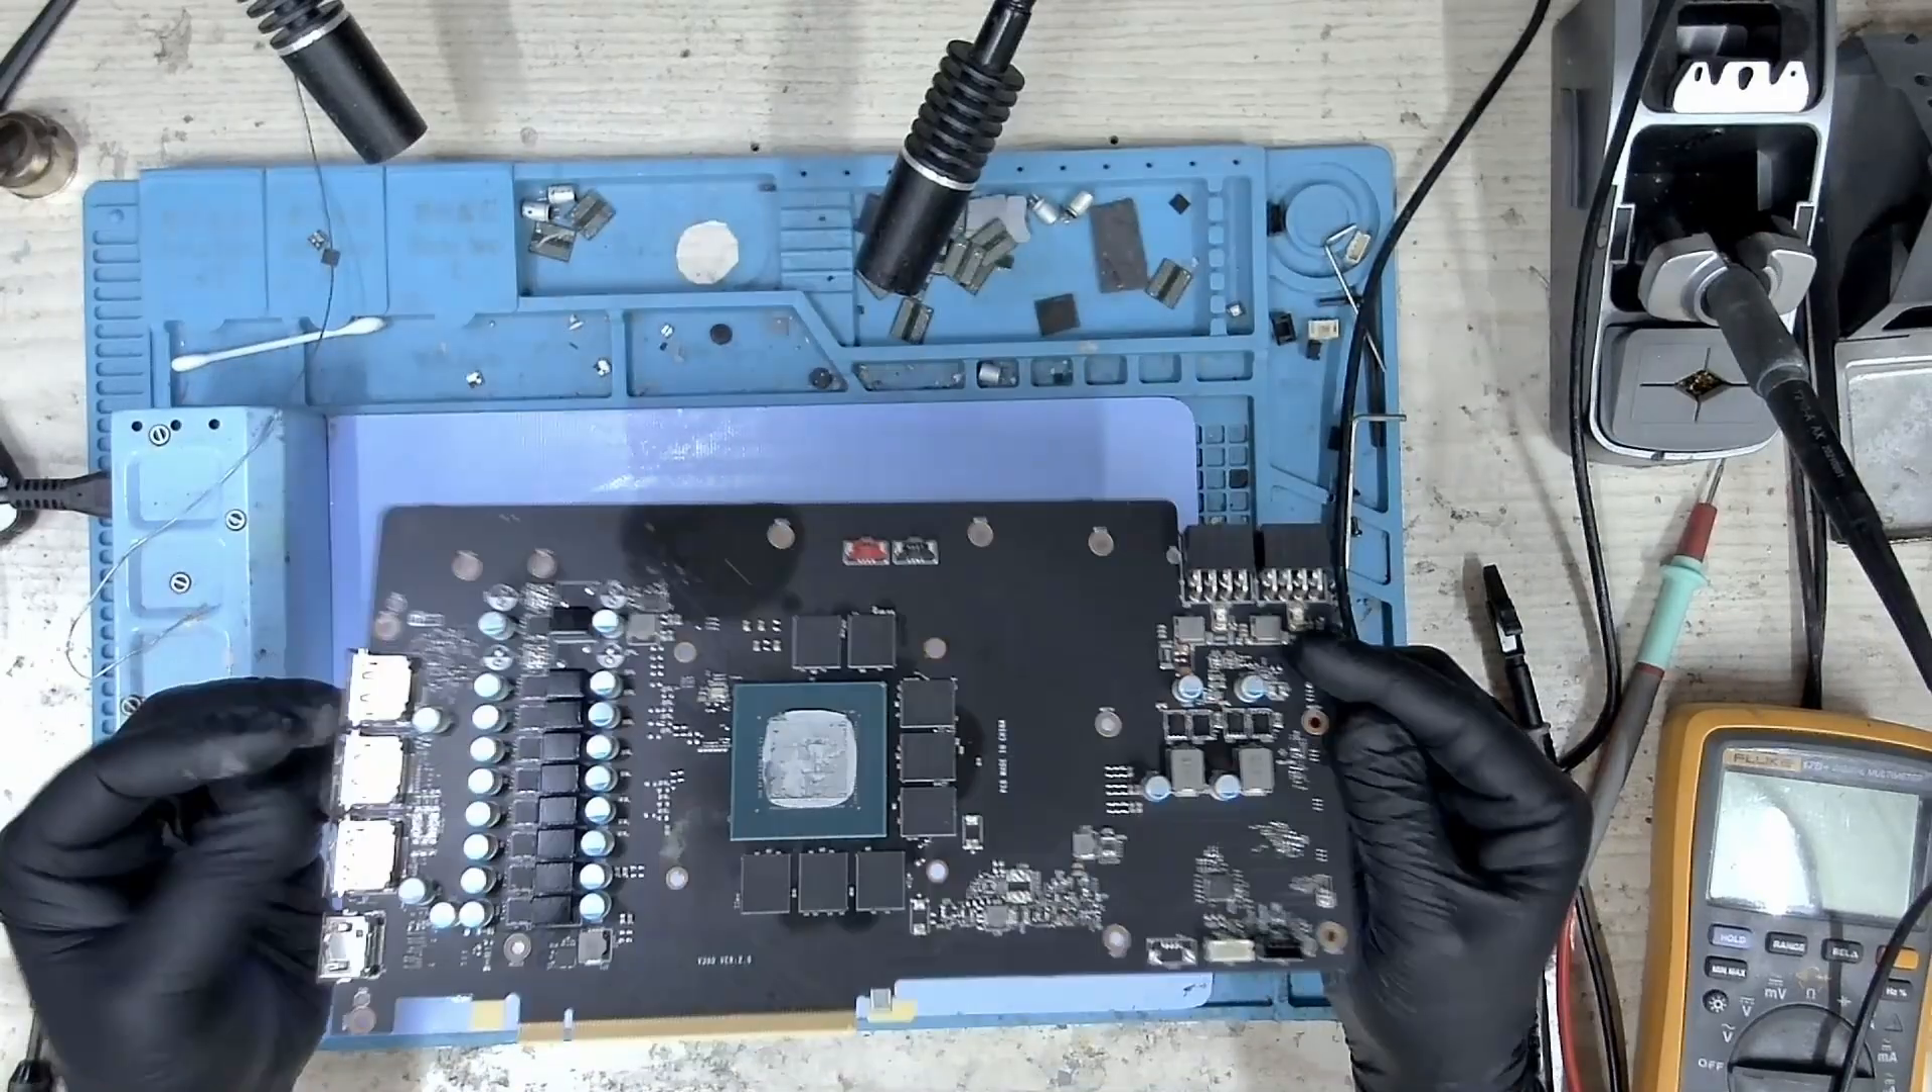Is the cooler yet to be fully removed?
No.